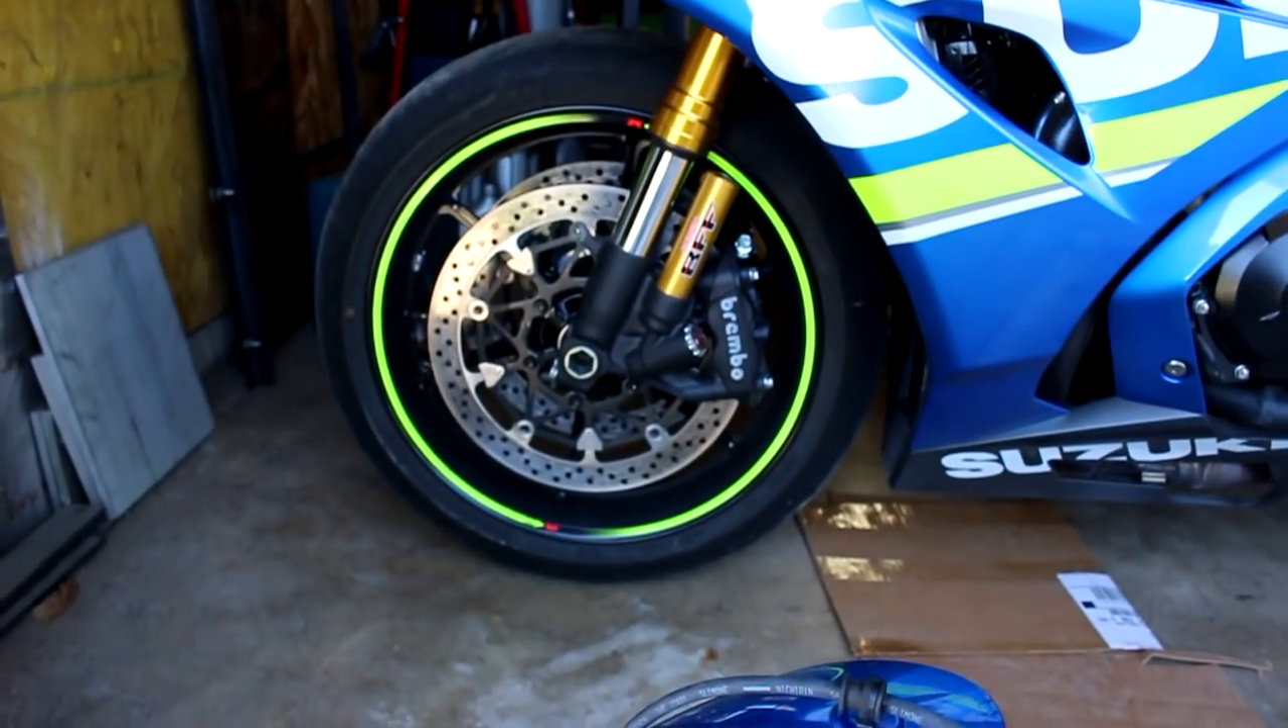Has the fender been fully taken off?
Yes.